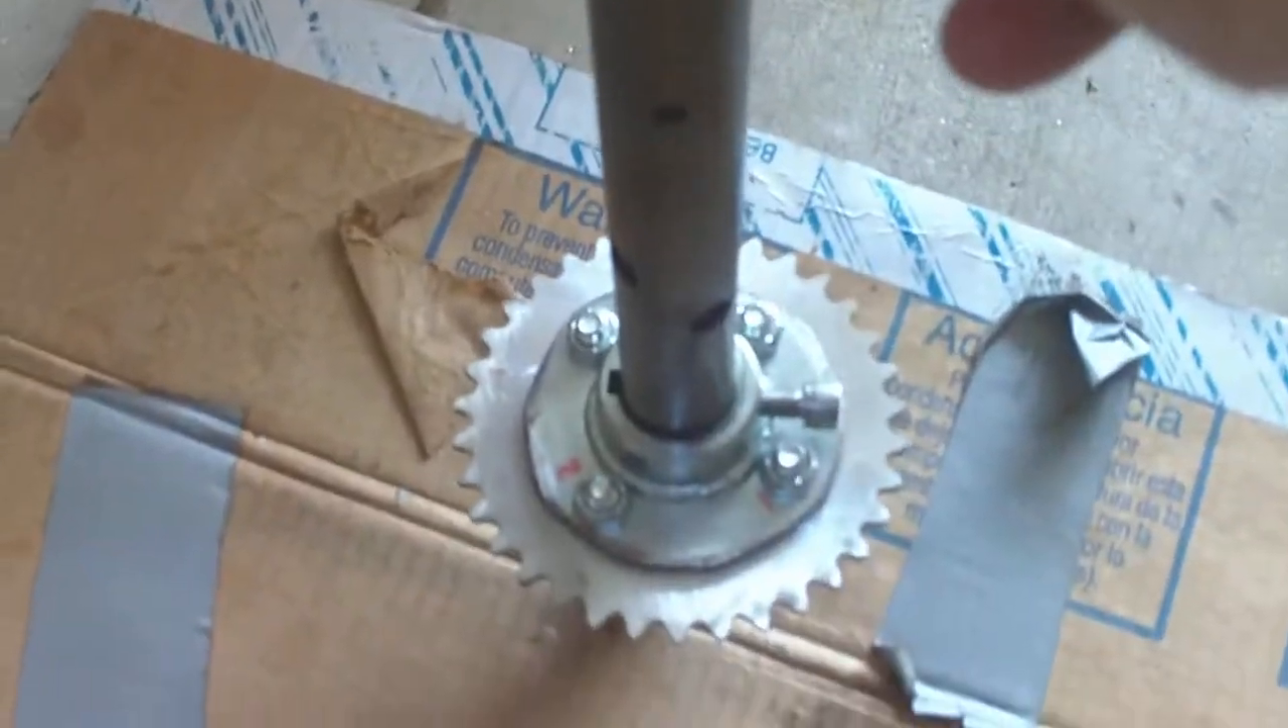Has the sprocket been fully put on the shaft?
Yes.